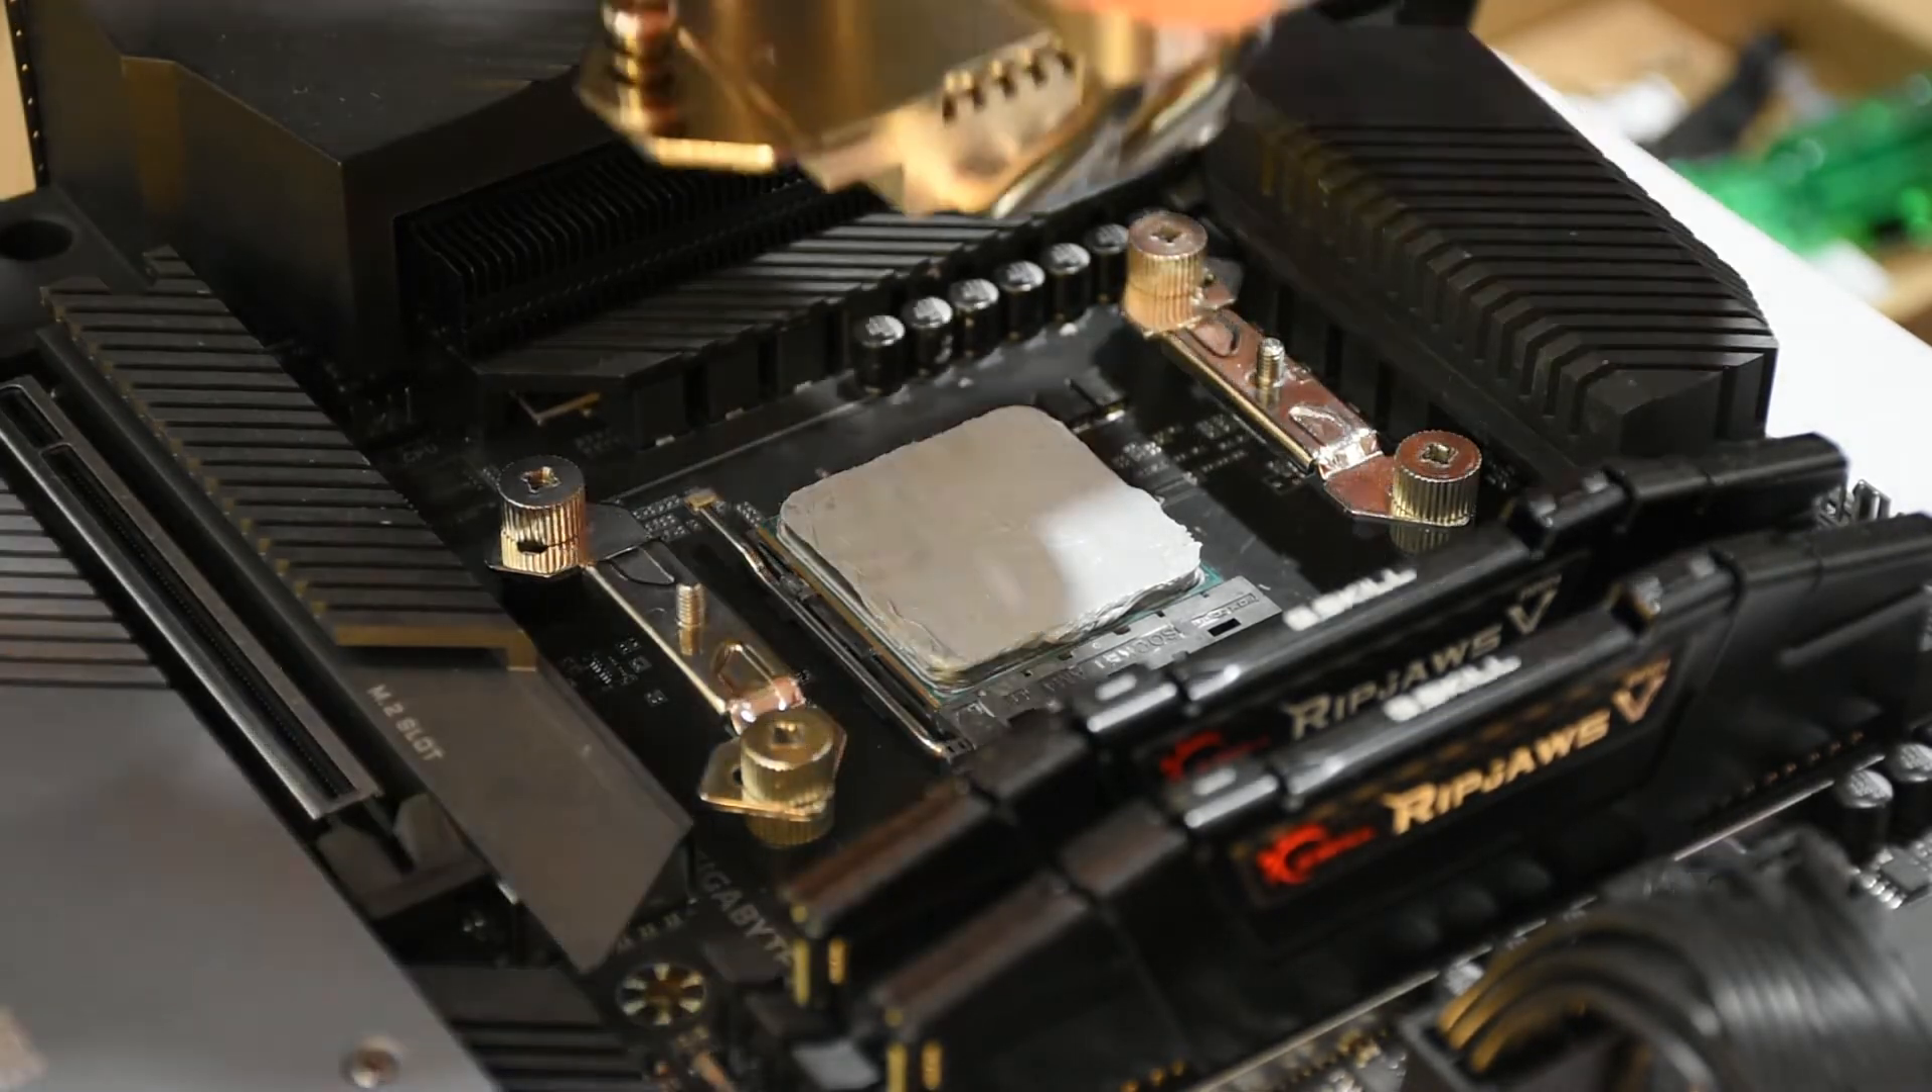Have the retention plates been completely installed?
Yes.